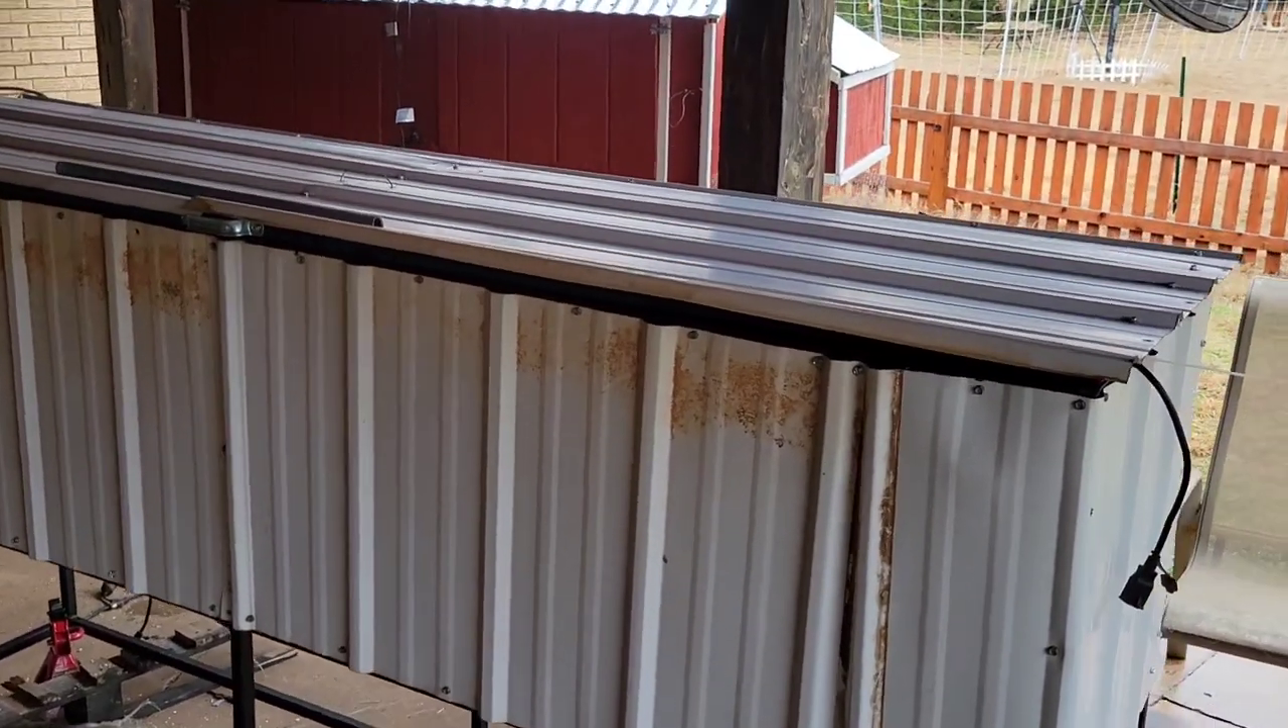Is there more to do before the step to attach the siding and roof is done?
No.